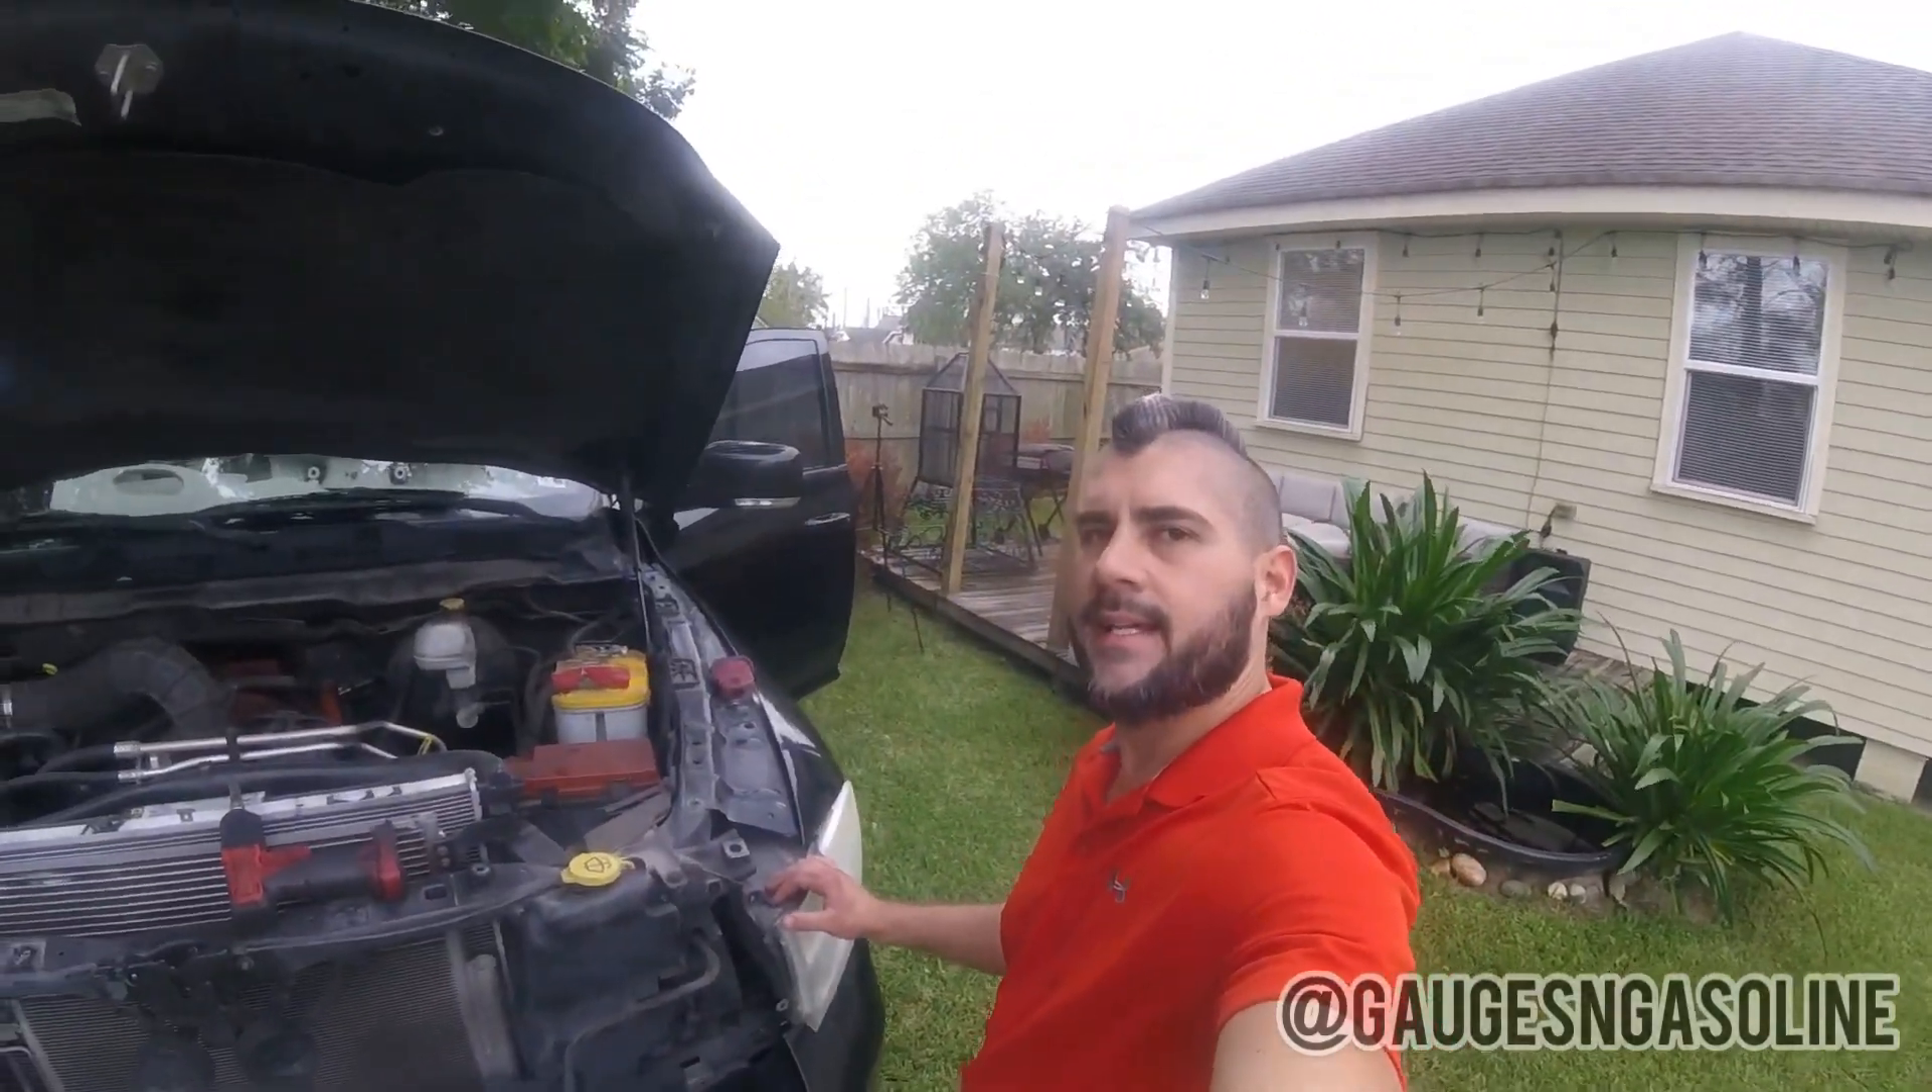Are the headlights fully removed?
No.